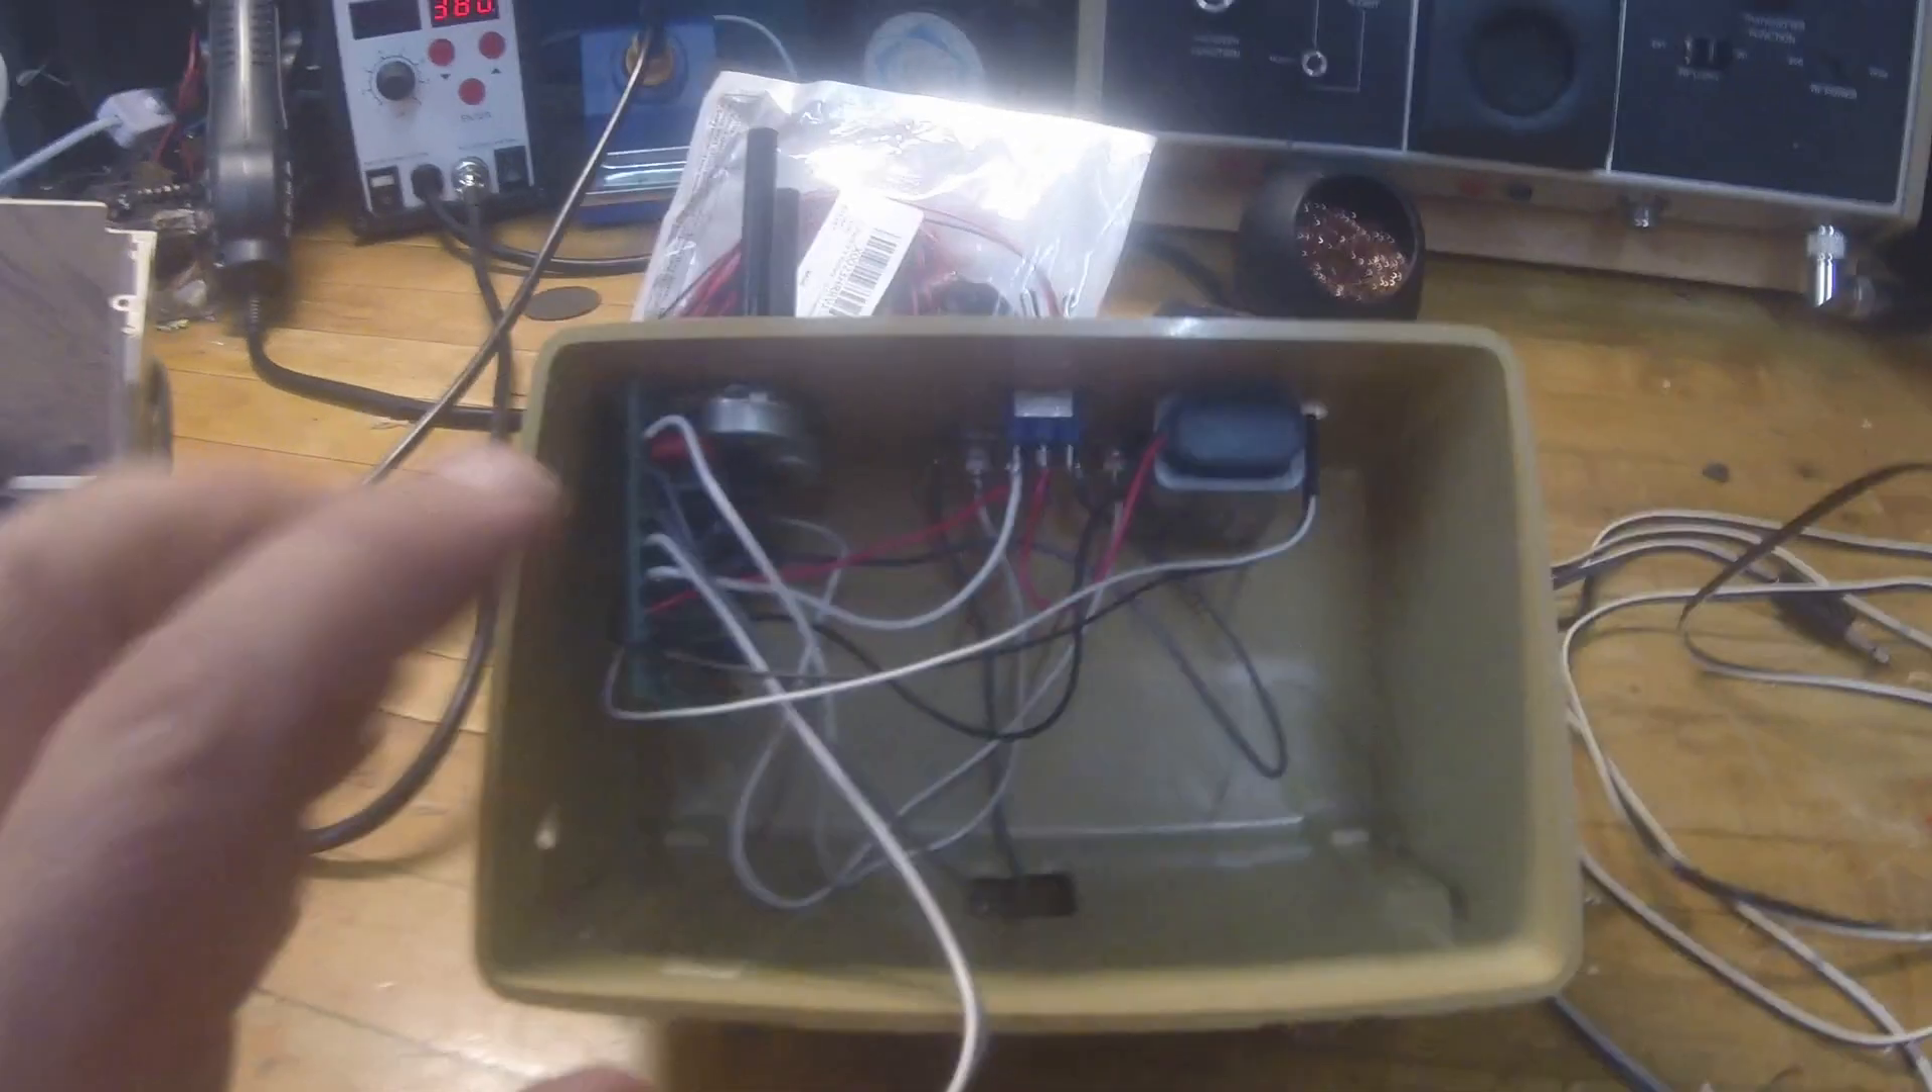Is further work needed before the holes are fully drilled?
No.